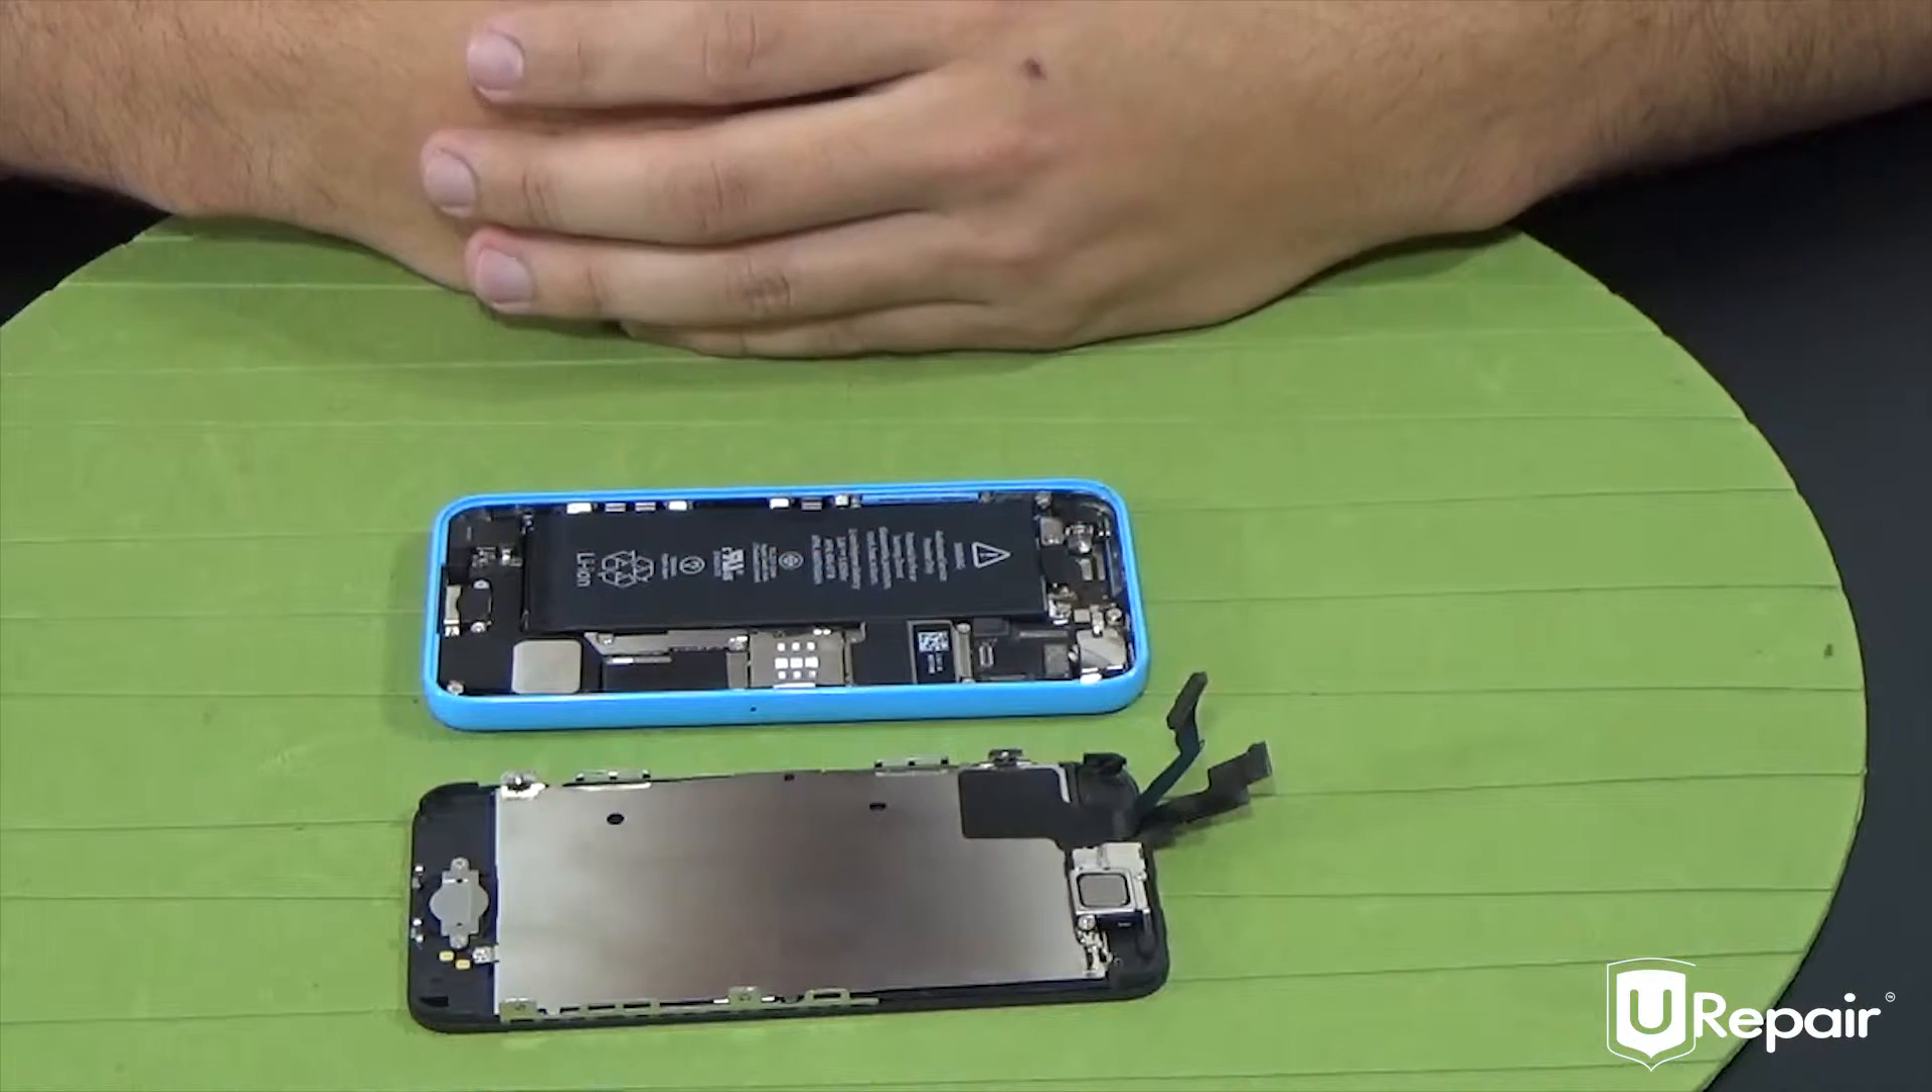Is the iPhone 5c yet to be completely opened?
No.